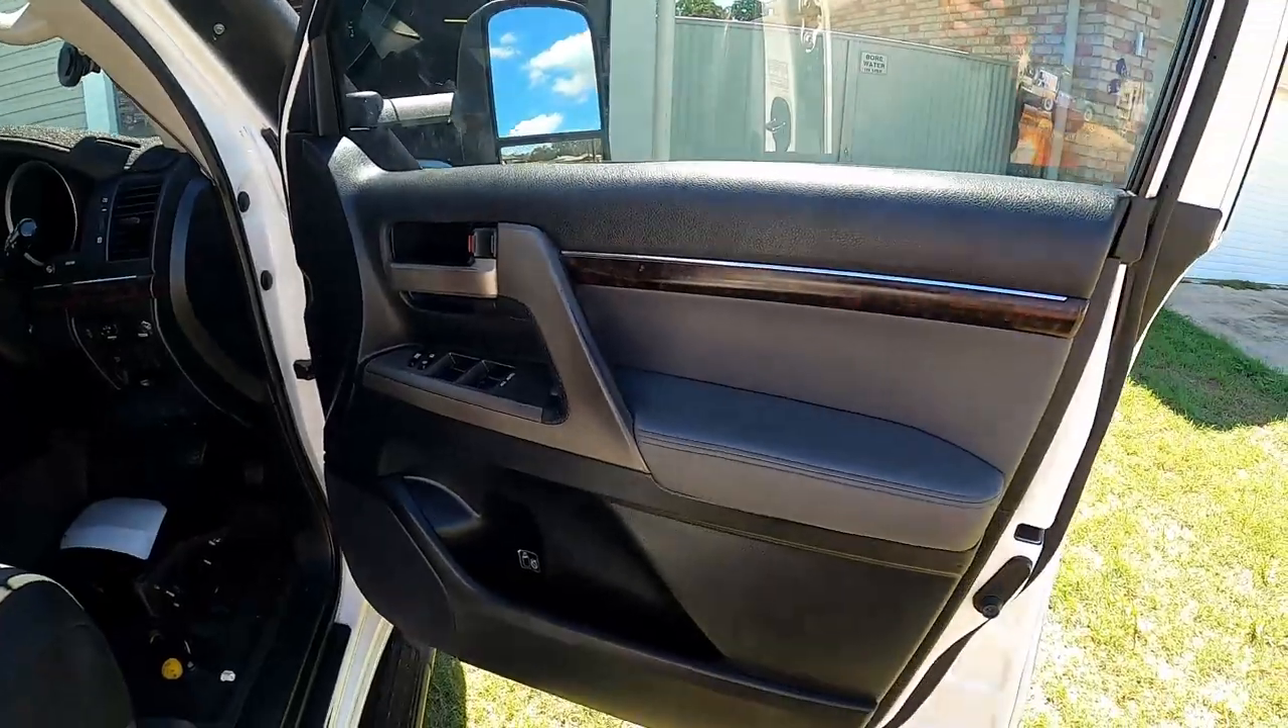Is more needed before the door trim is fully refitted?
No.